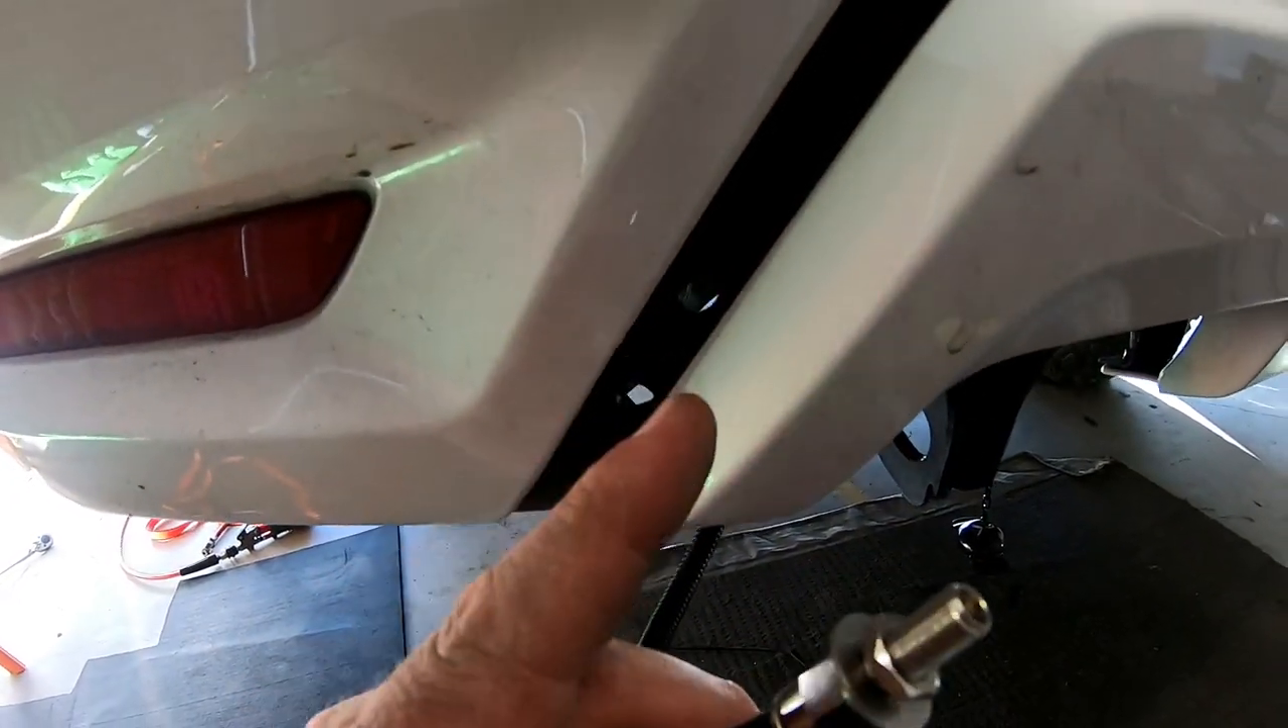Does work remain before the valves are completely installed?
Yes.